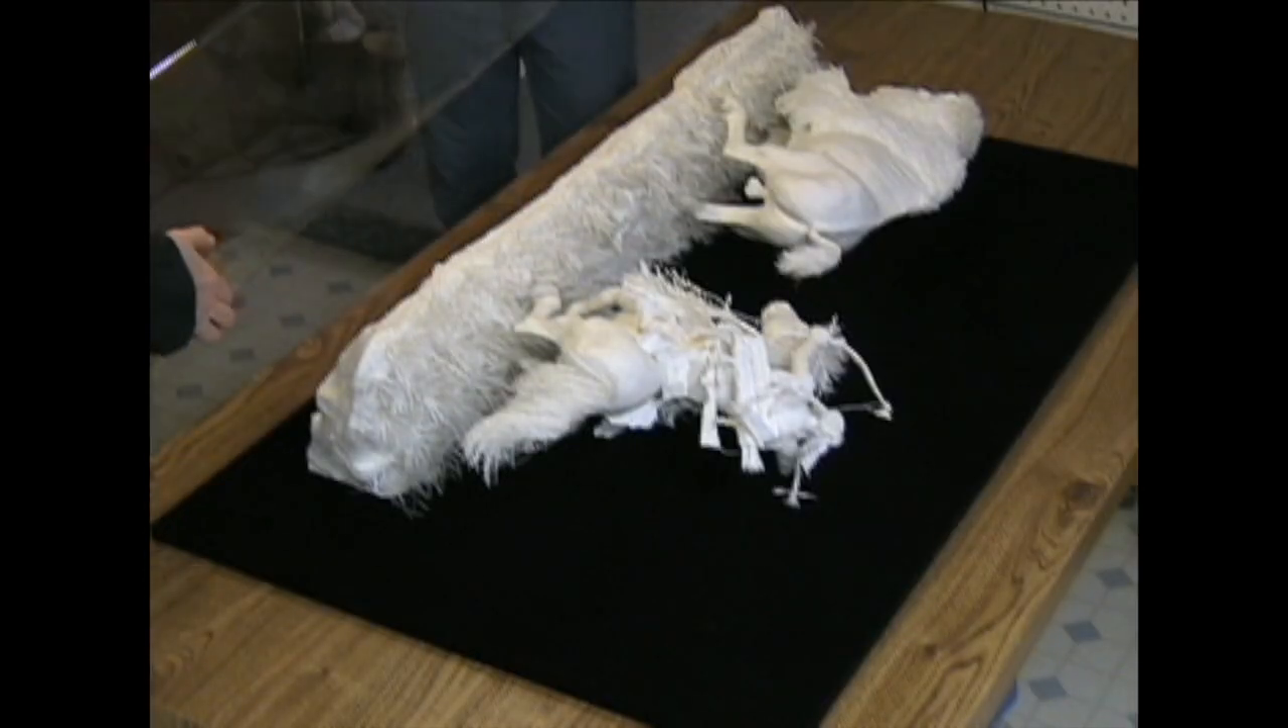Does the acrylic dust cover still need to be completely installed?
Yes.